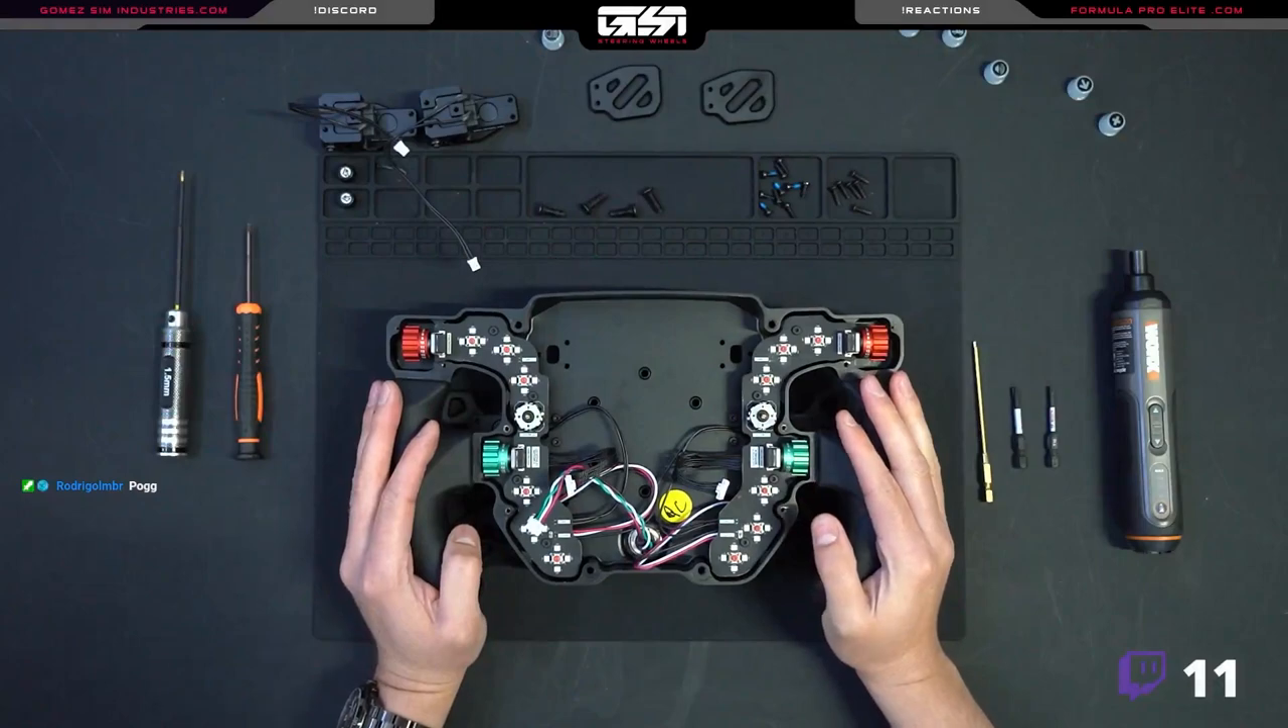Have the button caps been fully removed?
Yes.